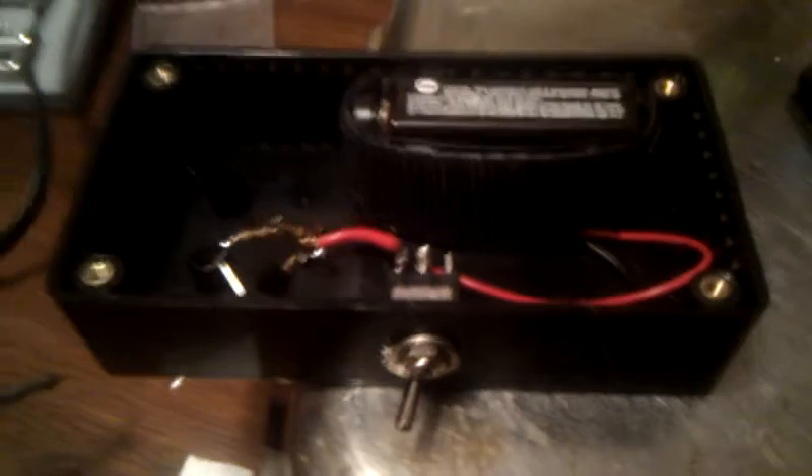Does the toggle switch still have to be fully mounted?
No.